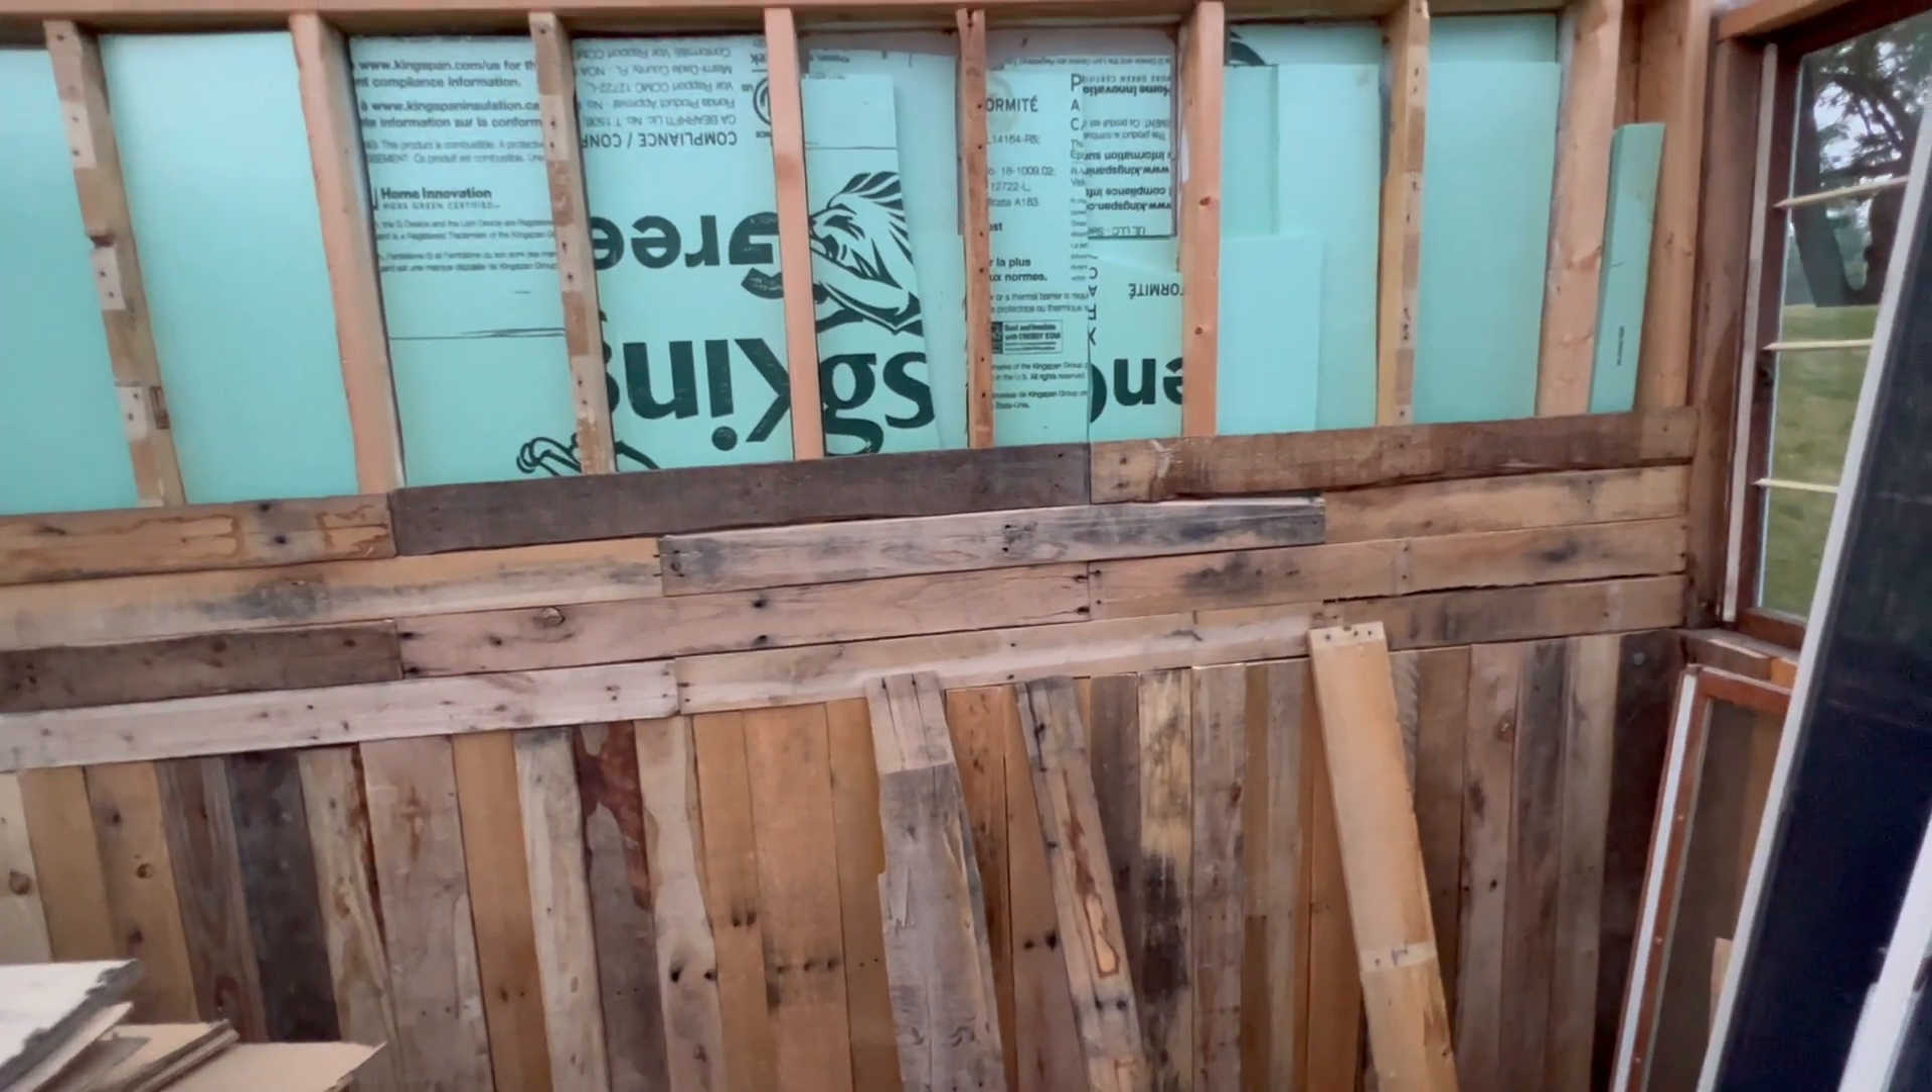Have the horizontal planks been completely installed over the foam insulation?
No.